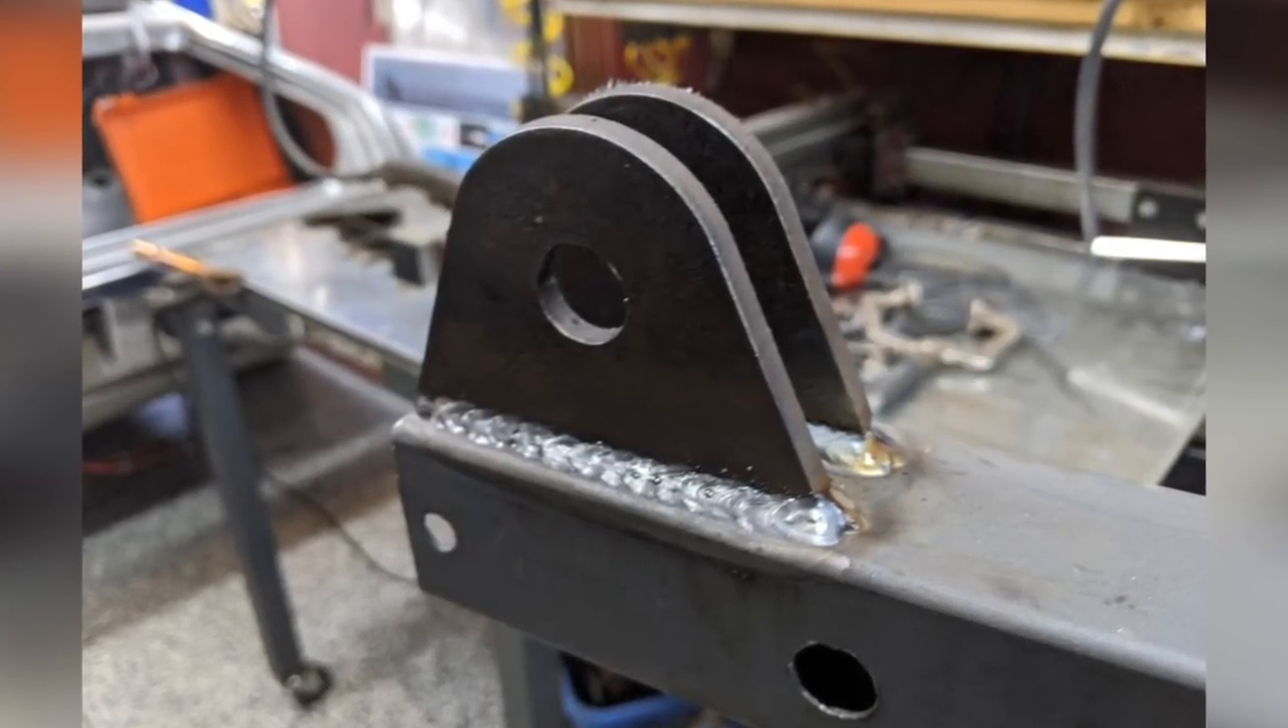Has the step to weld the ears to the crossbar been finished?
Yes.